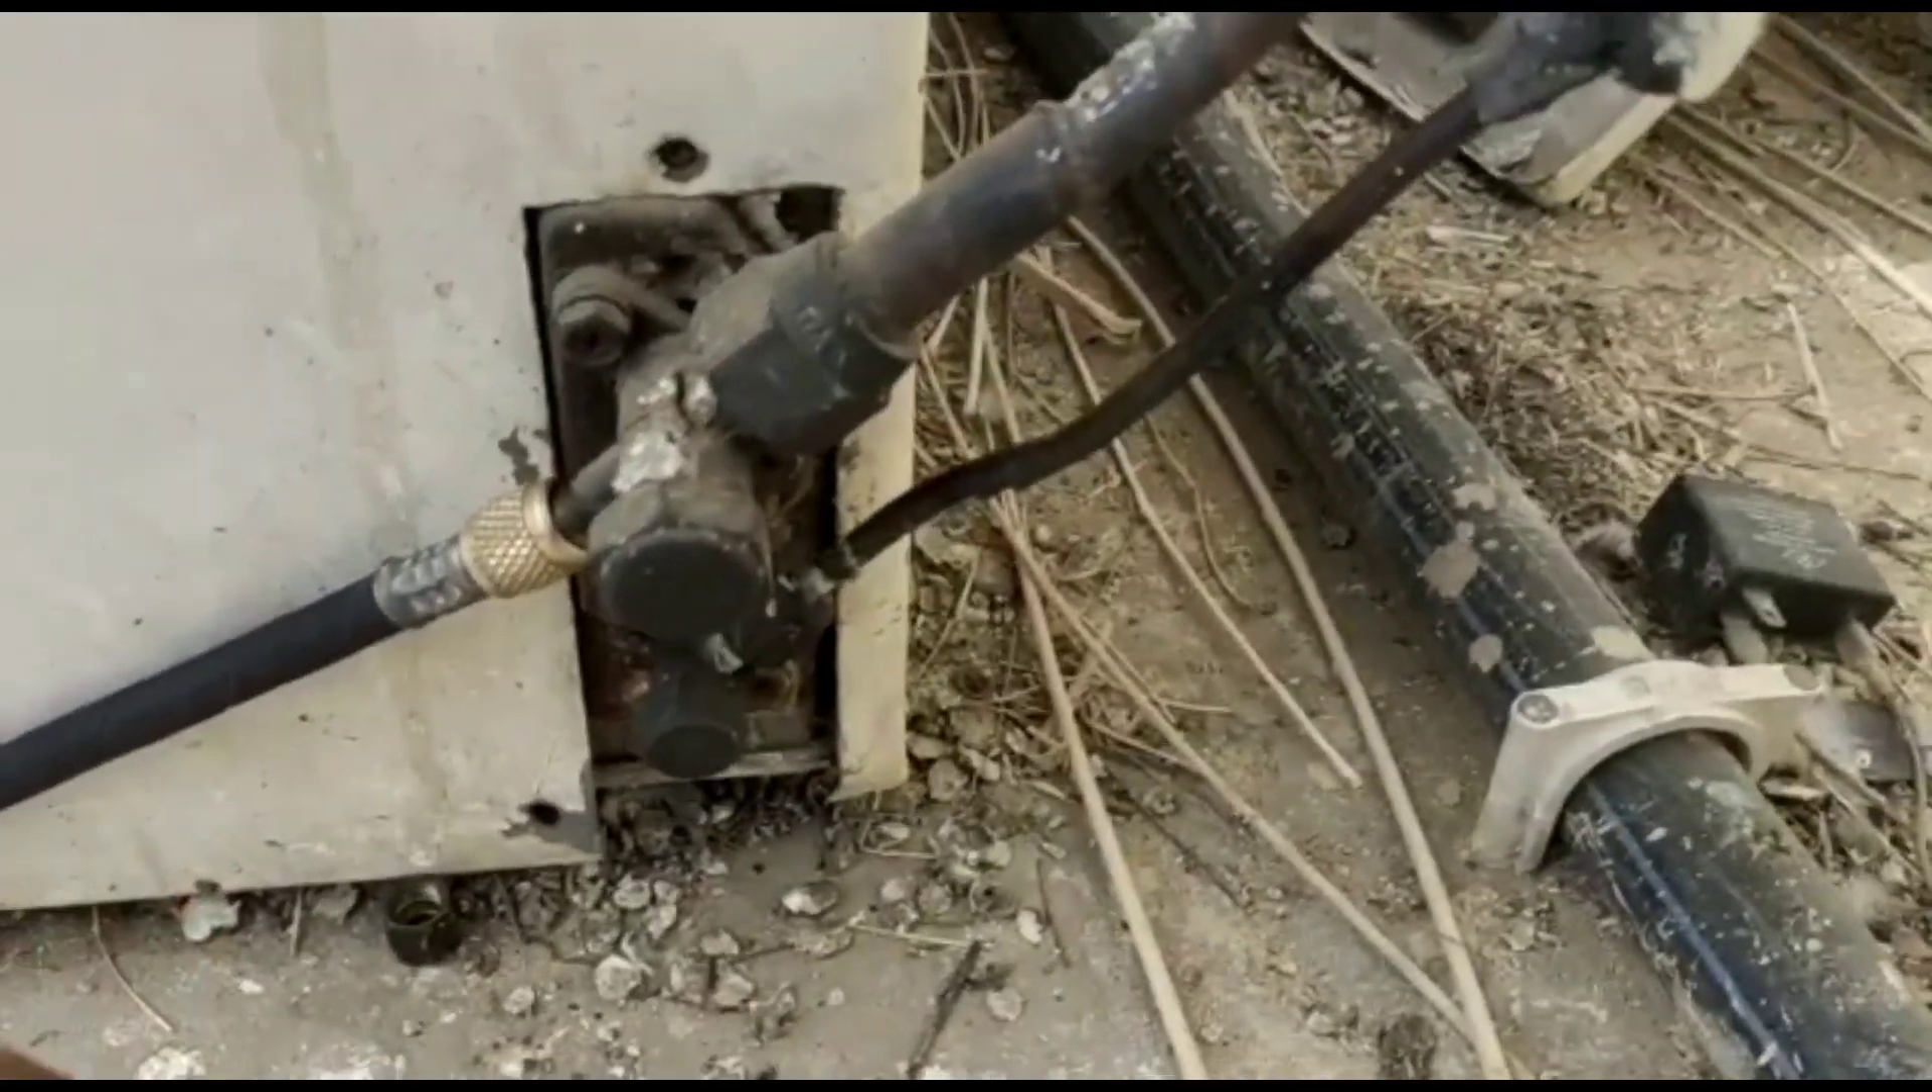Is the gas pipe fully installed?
Yes.